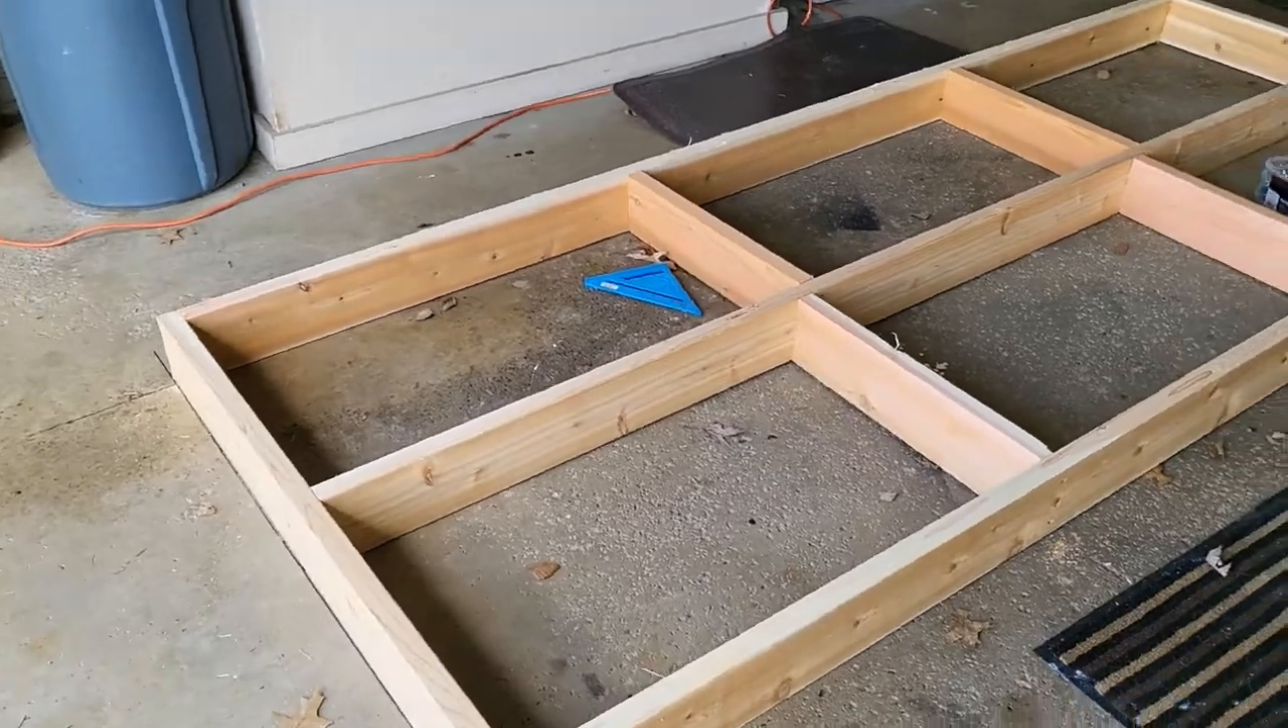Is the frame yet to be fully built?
No.